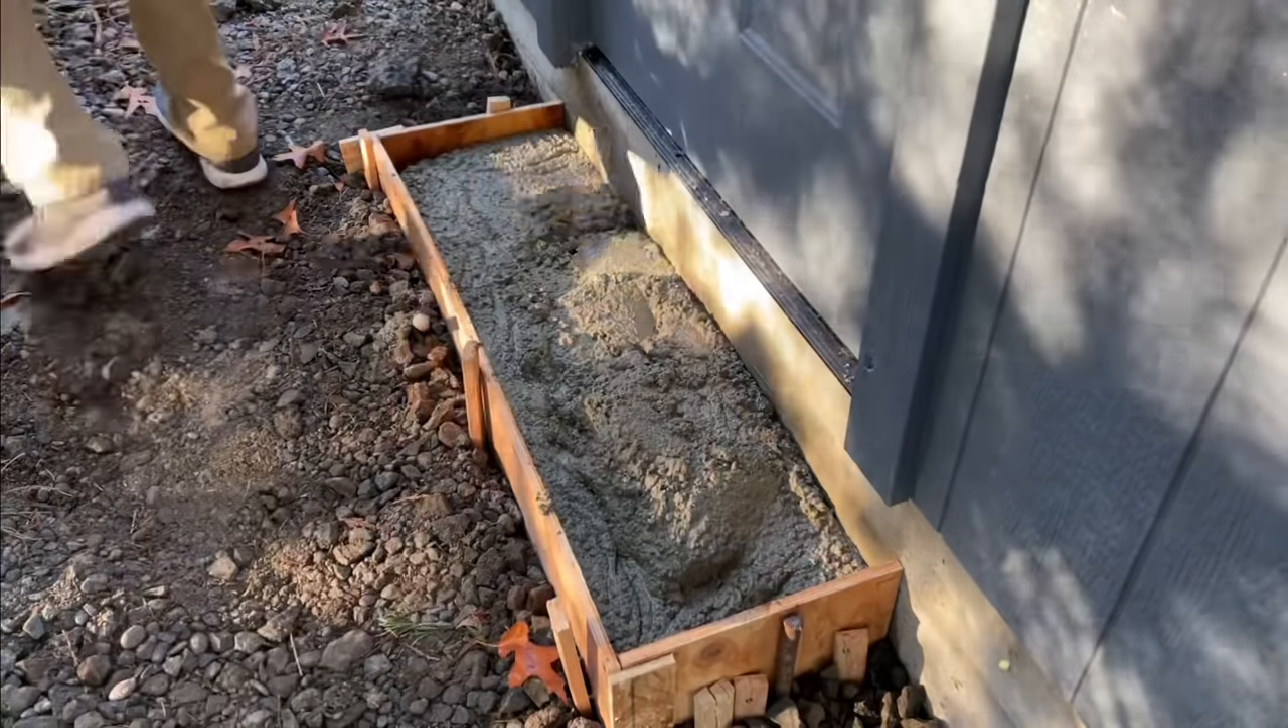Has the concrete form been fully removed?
No.